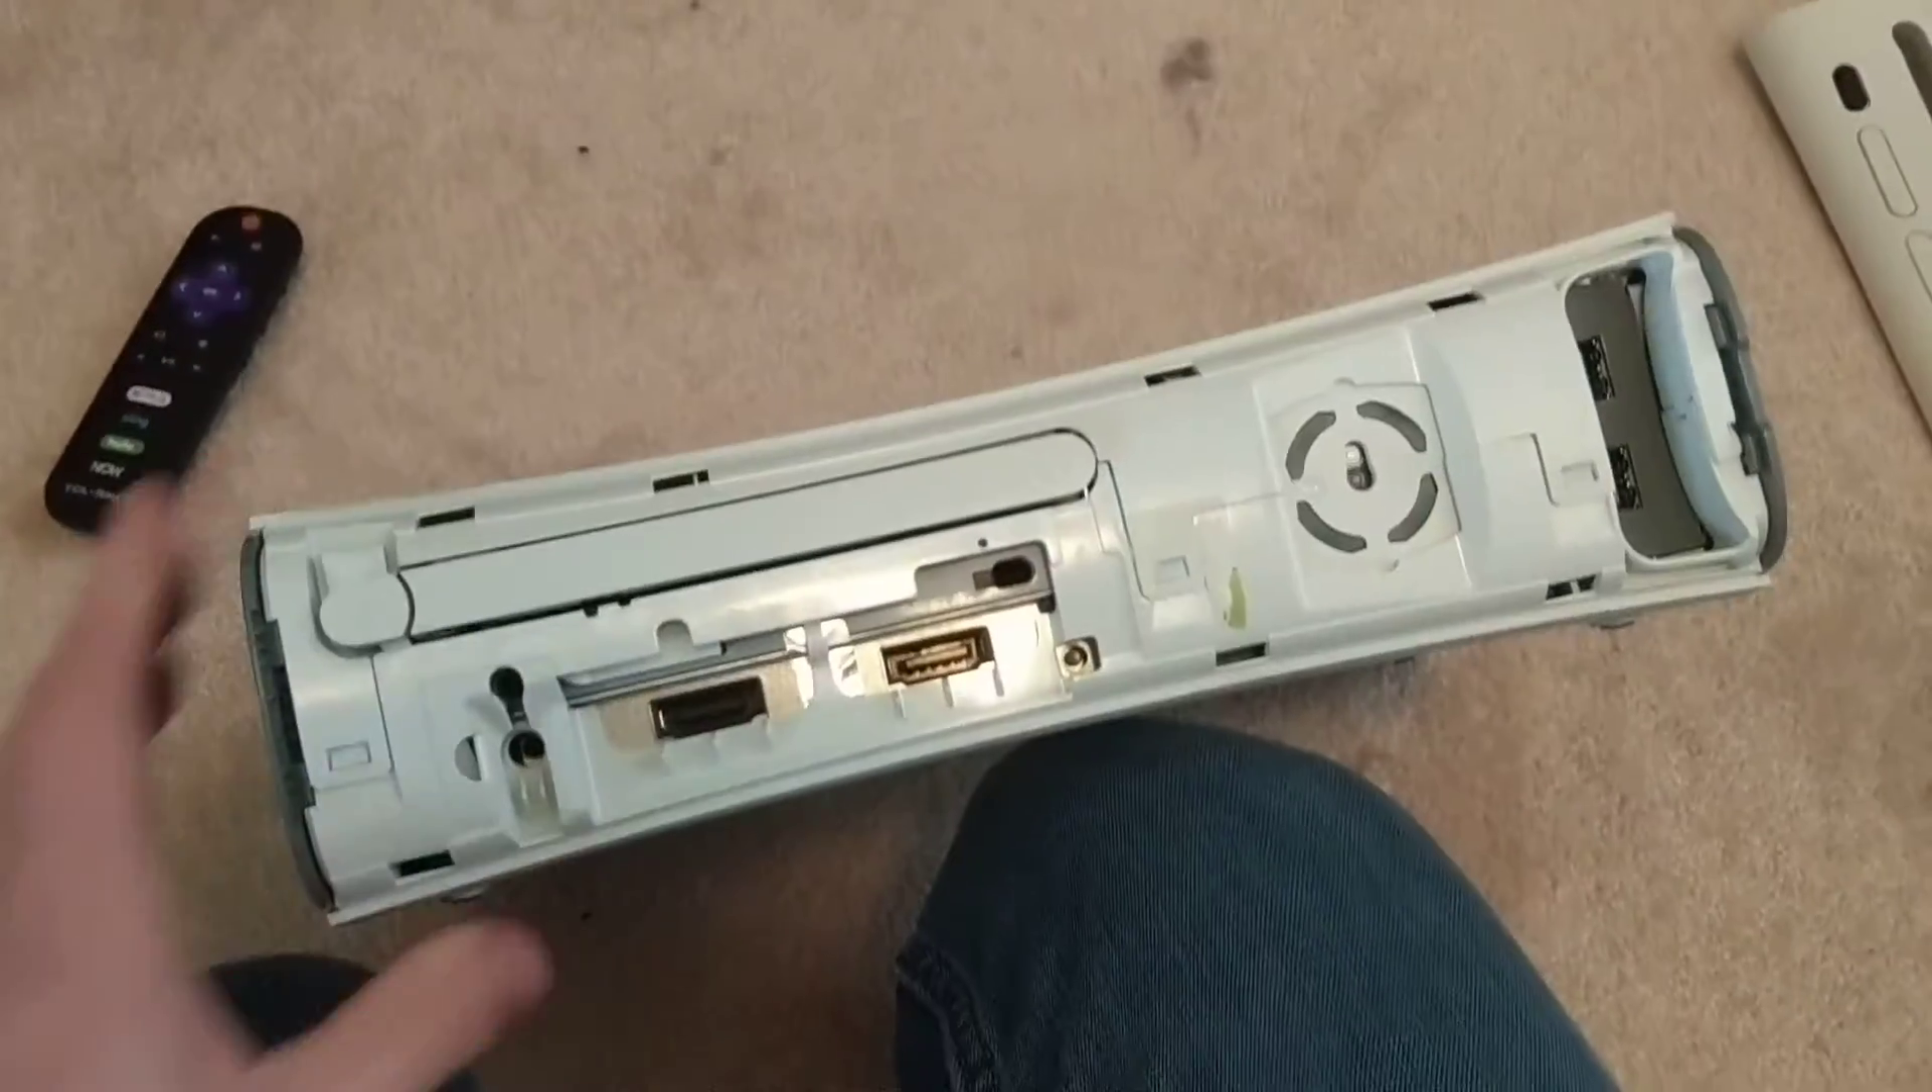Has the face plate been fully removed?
Yes.